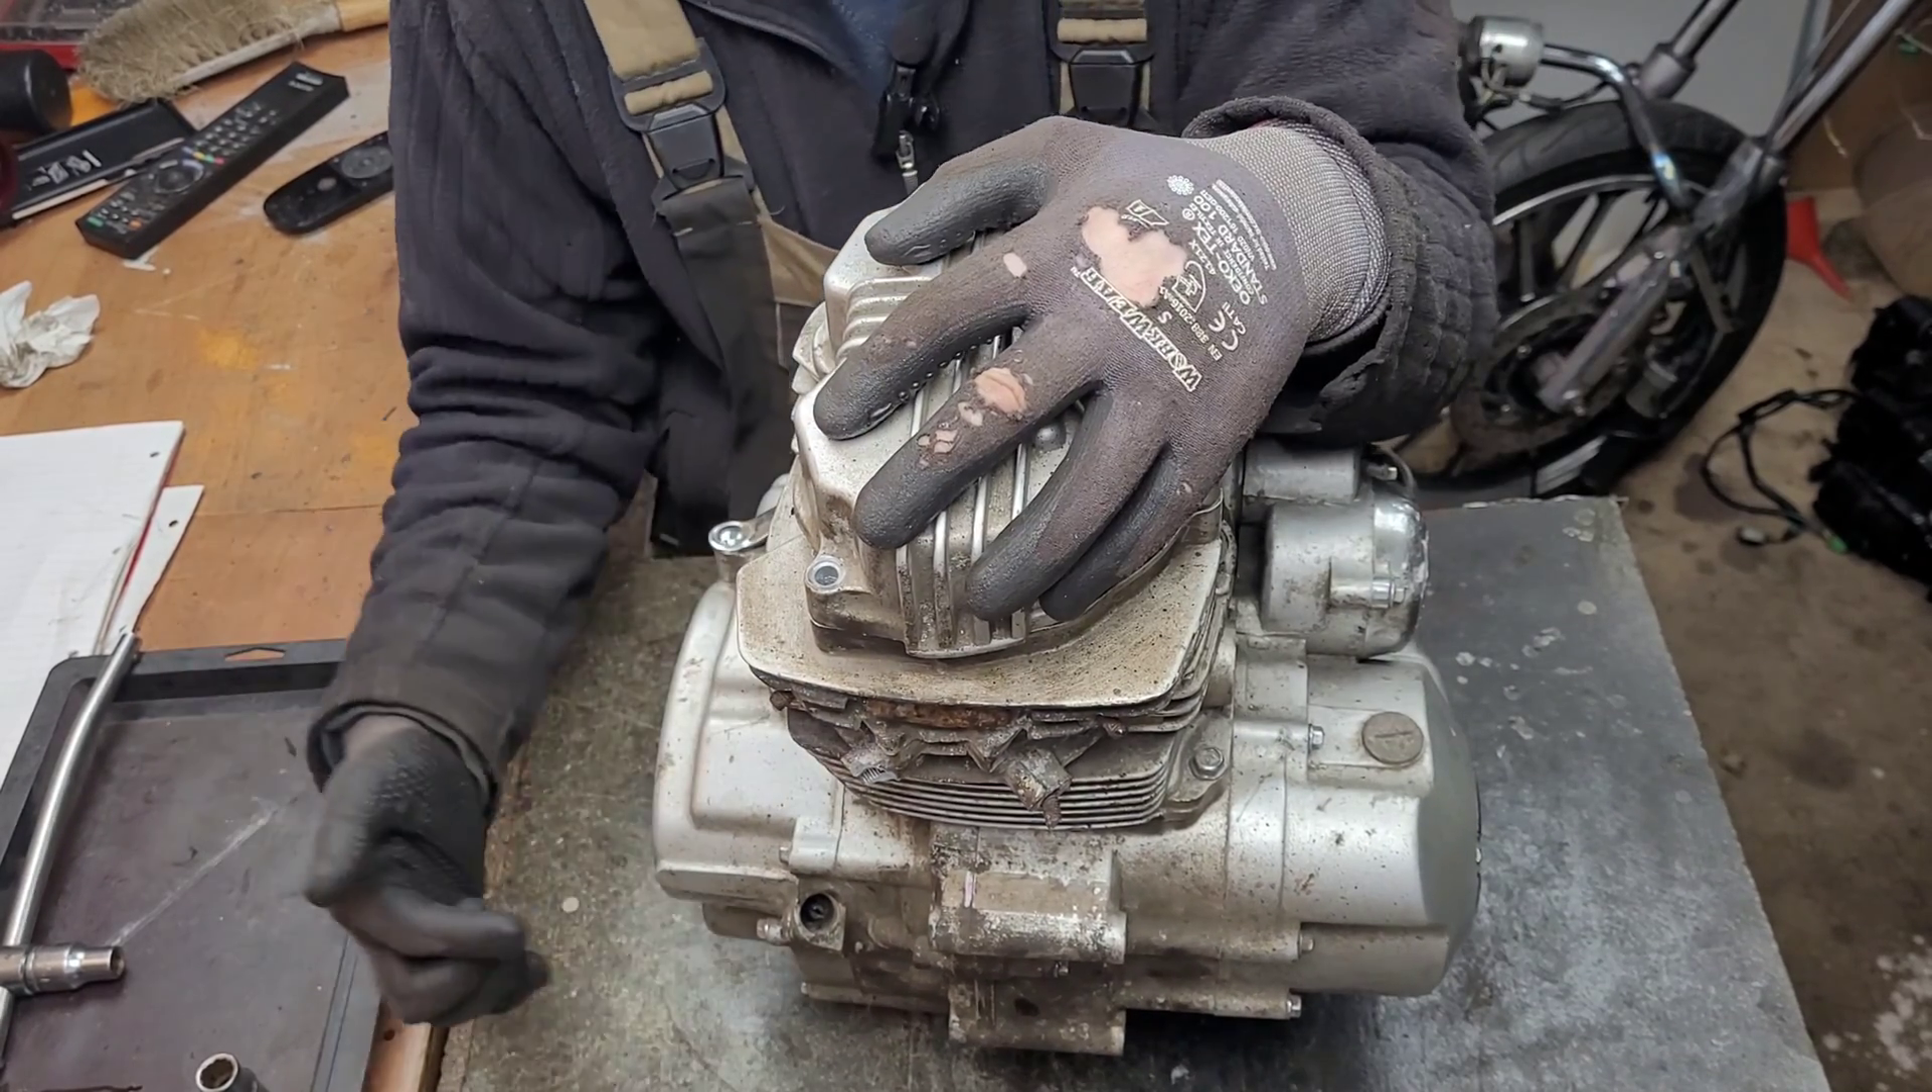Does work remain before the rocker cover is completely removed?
Yes.